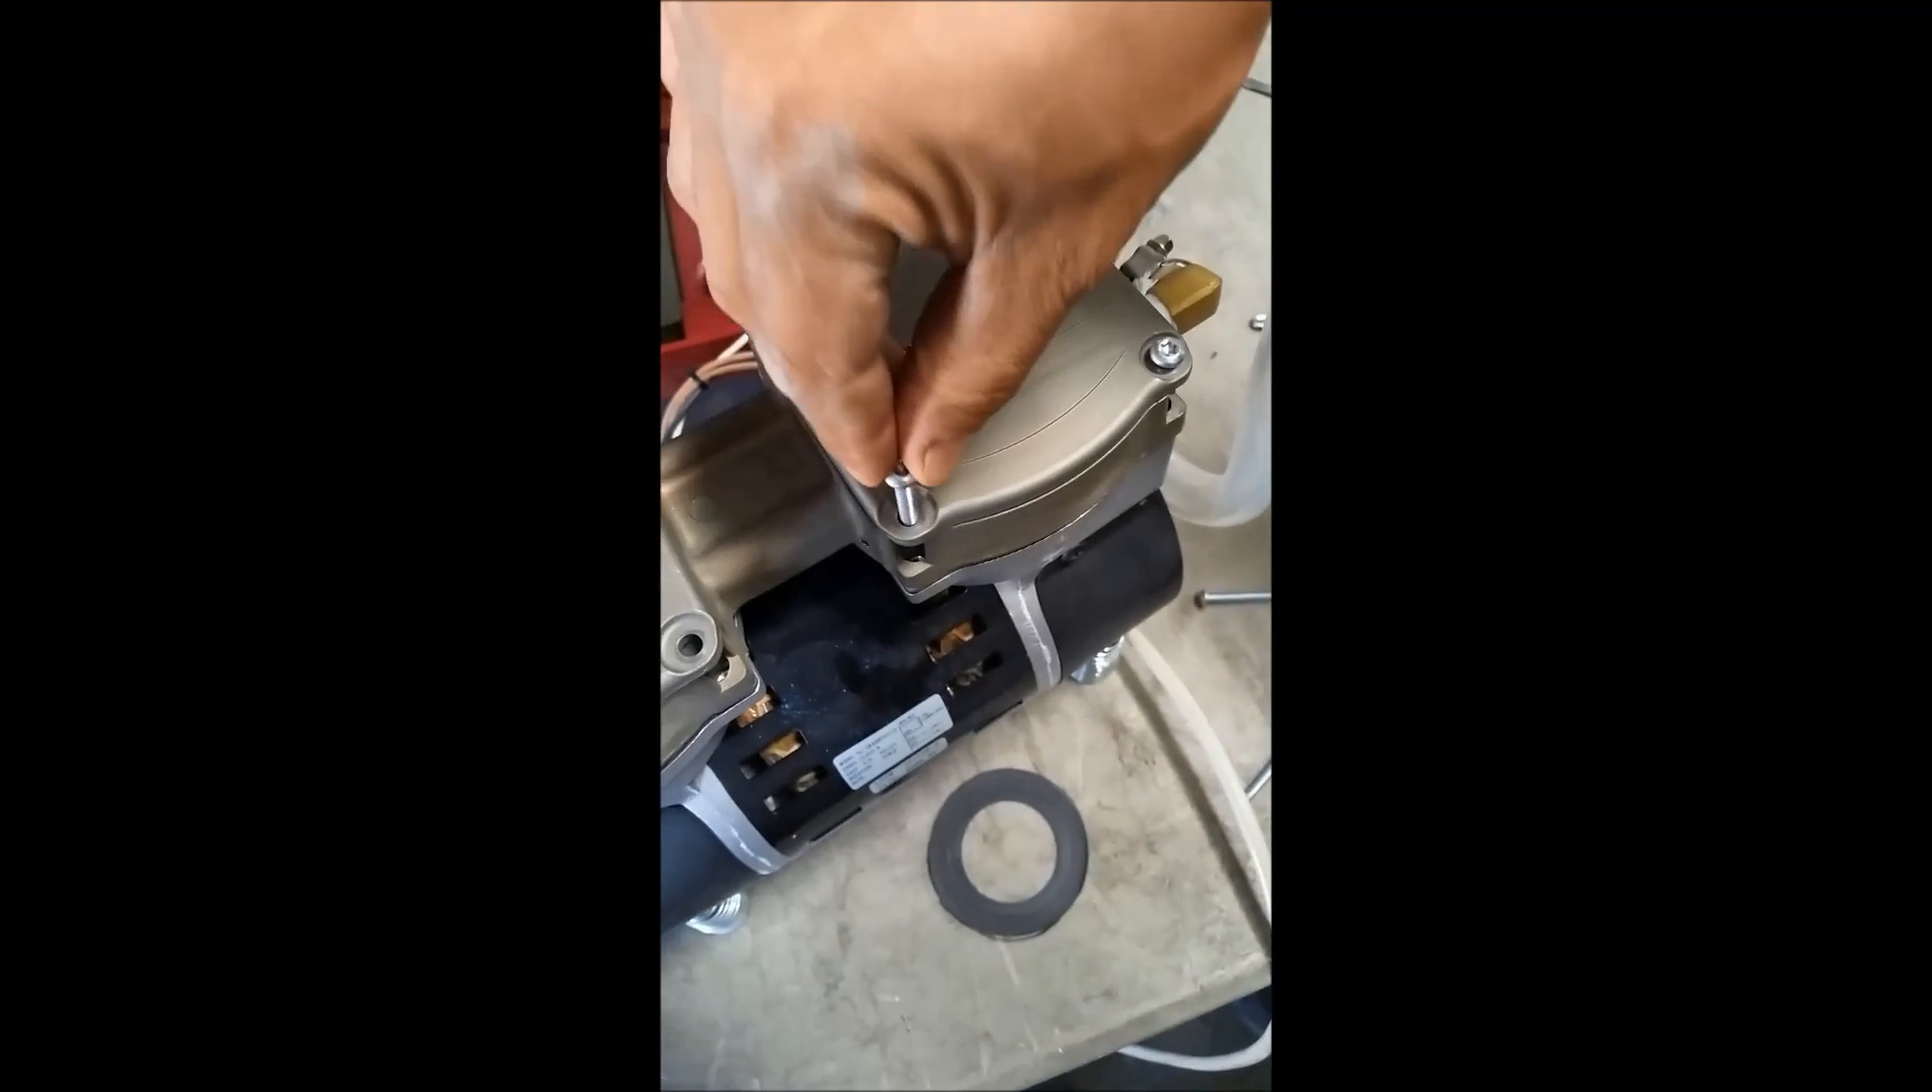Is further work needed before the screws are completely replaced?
Yes.